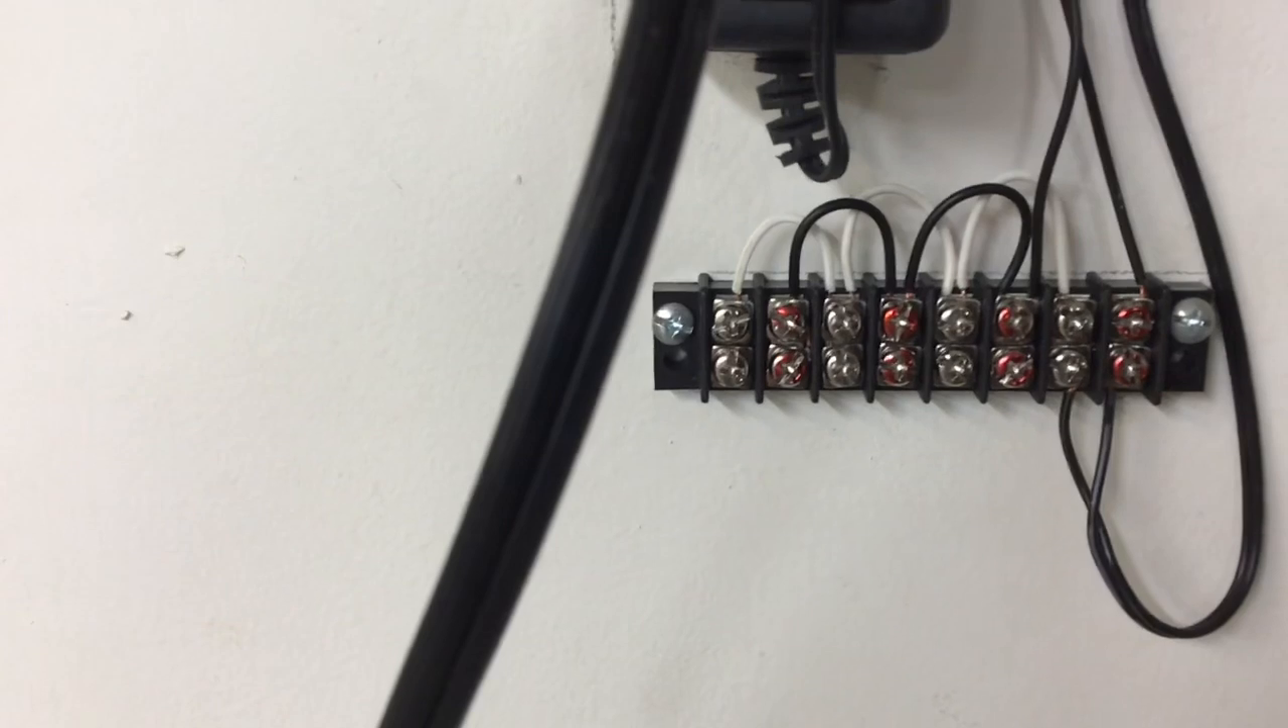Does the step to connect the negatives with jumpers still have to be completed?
No.